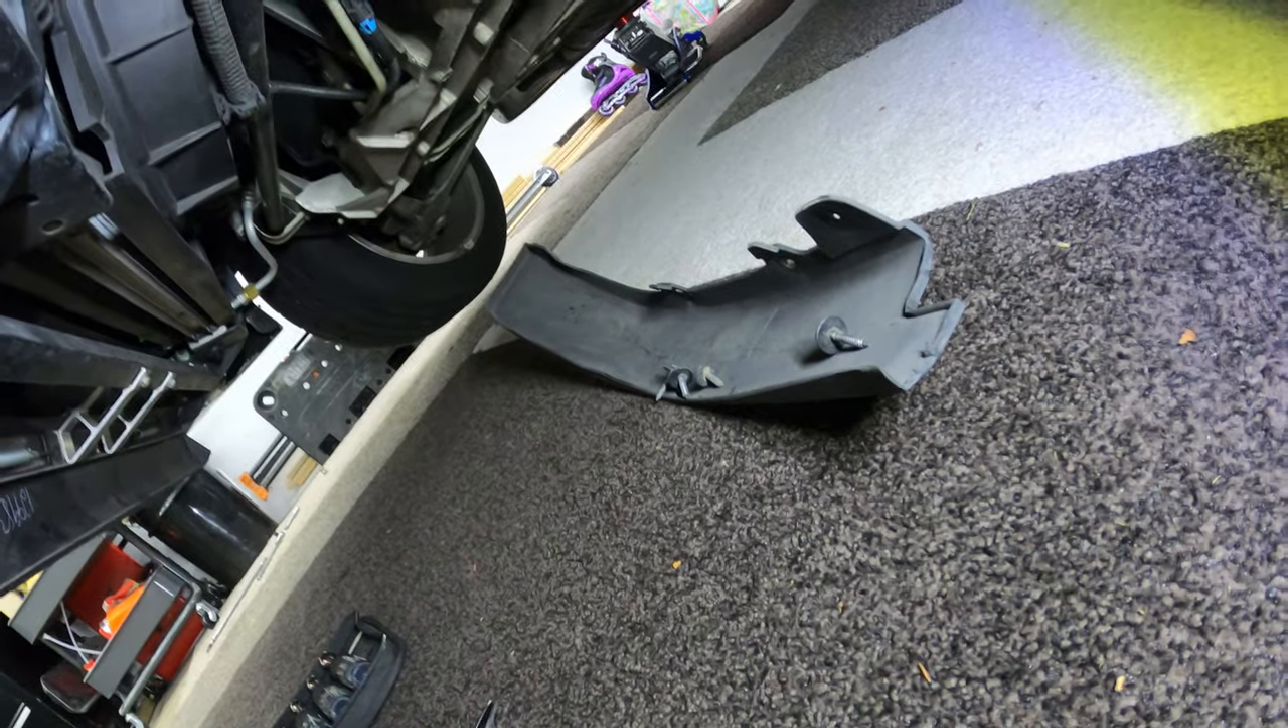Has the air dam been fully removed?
Yes.